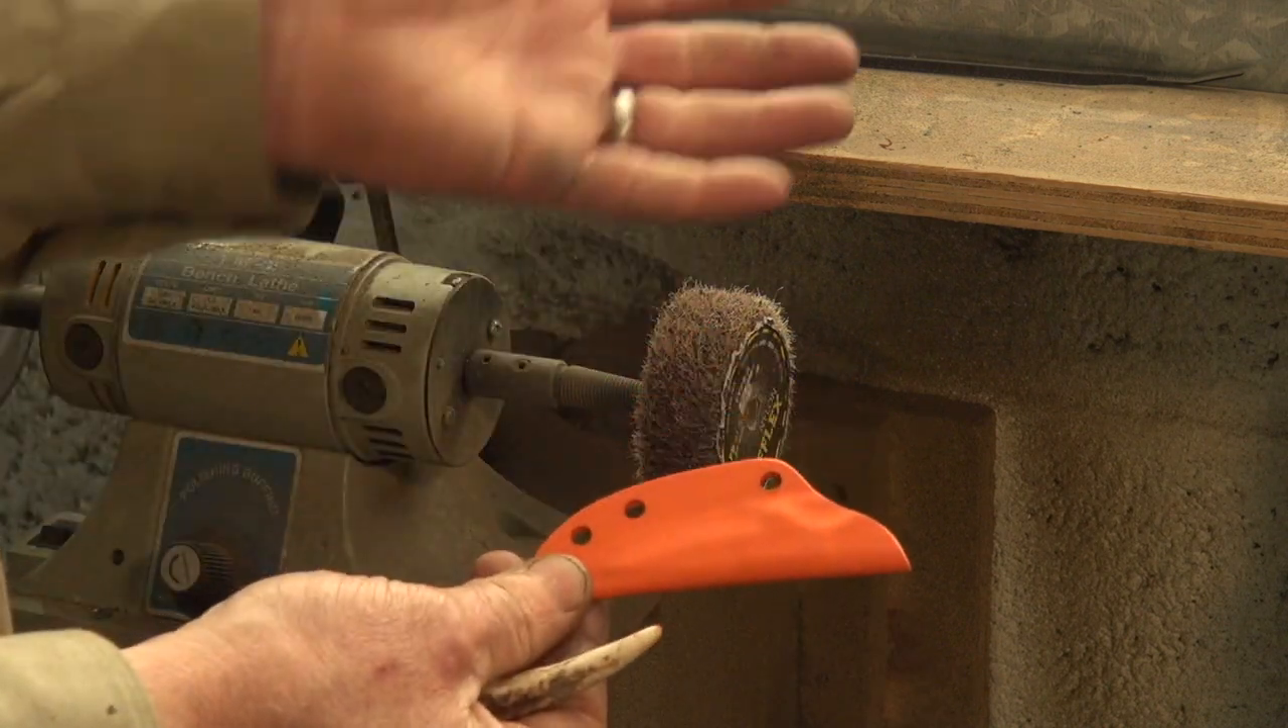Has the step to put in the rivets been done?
No.